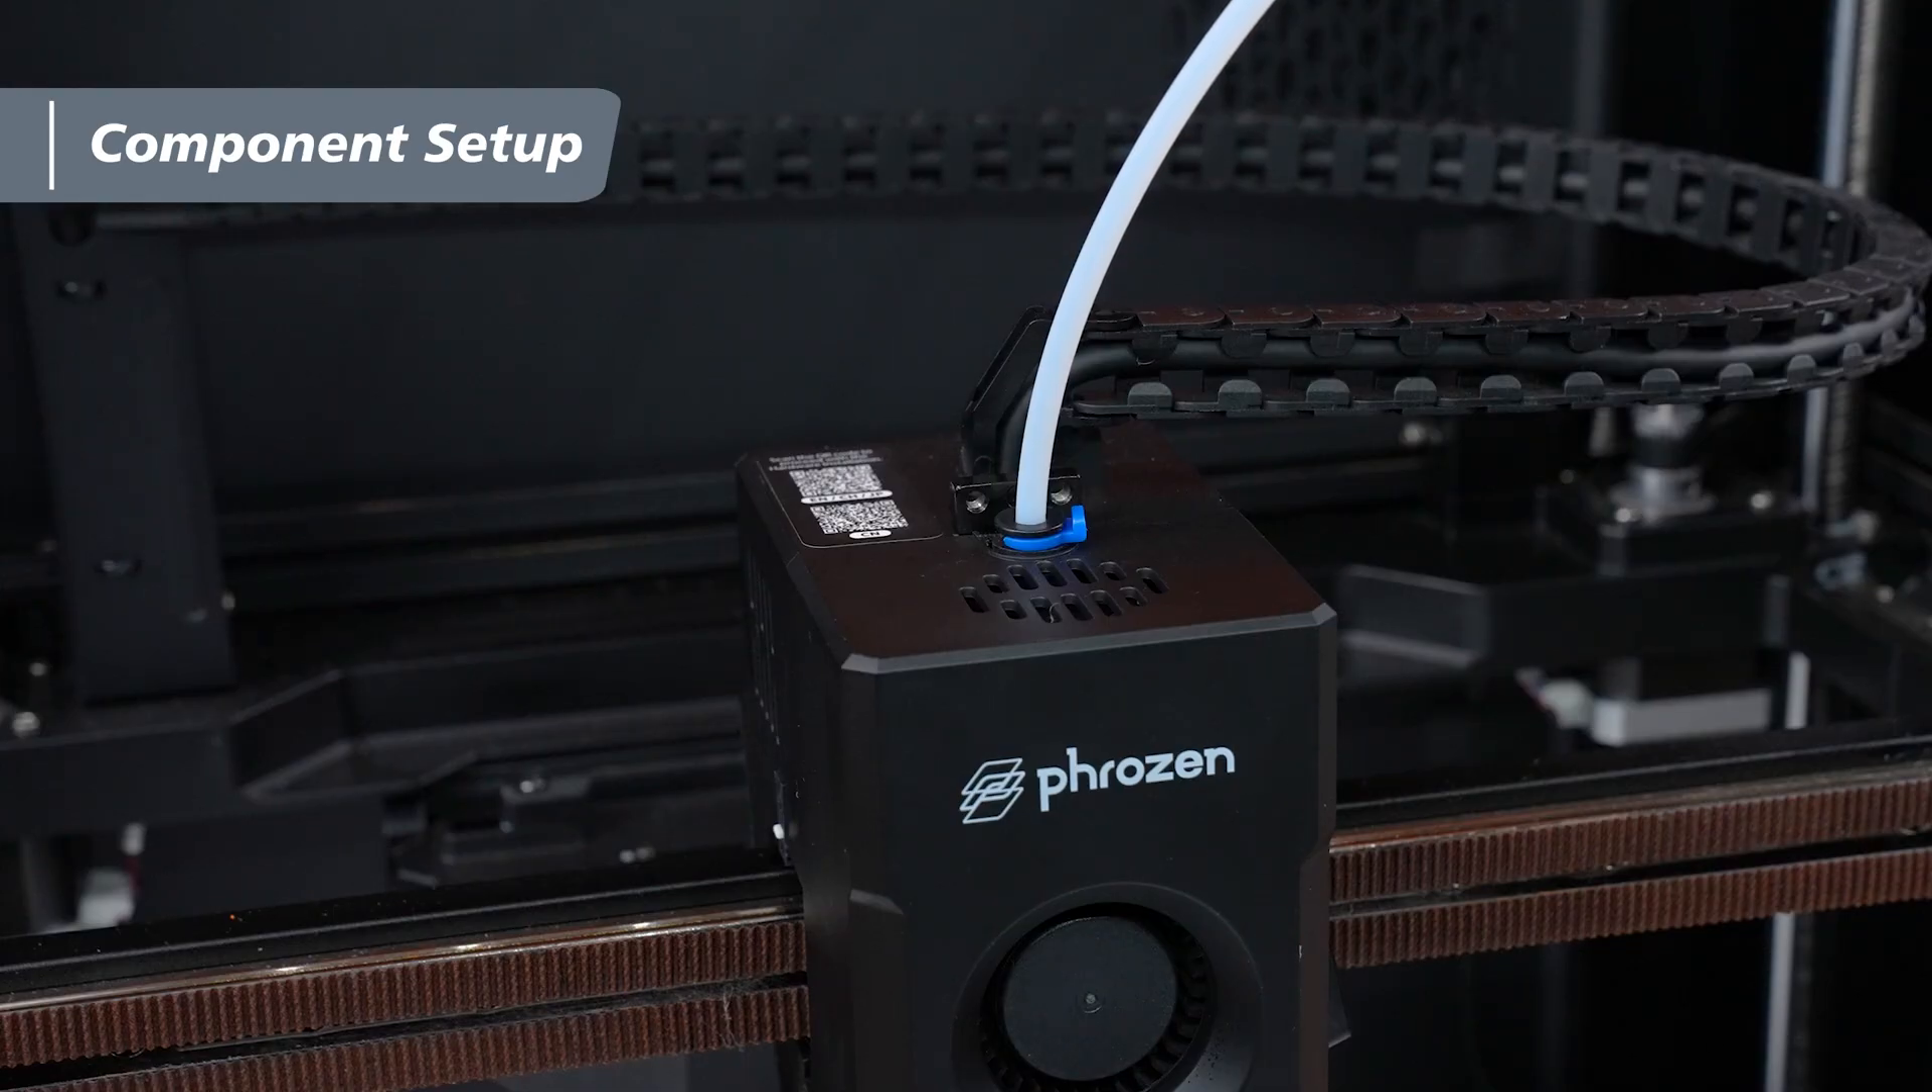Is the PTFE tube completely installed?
Yes.